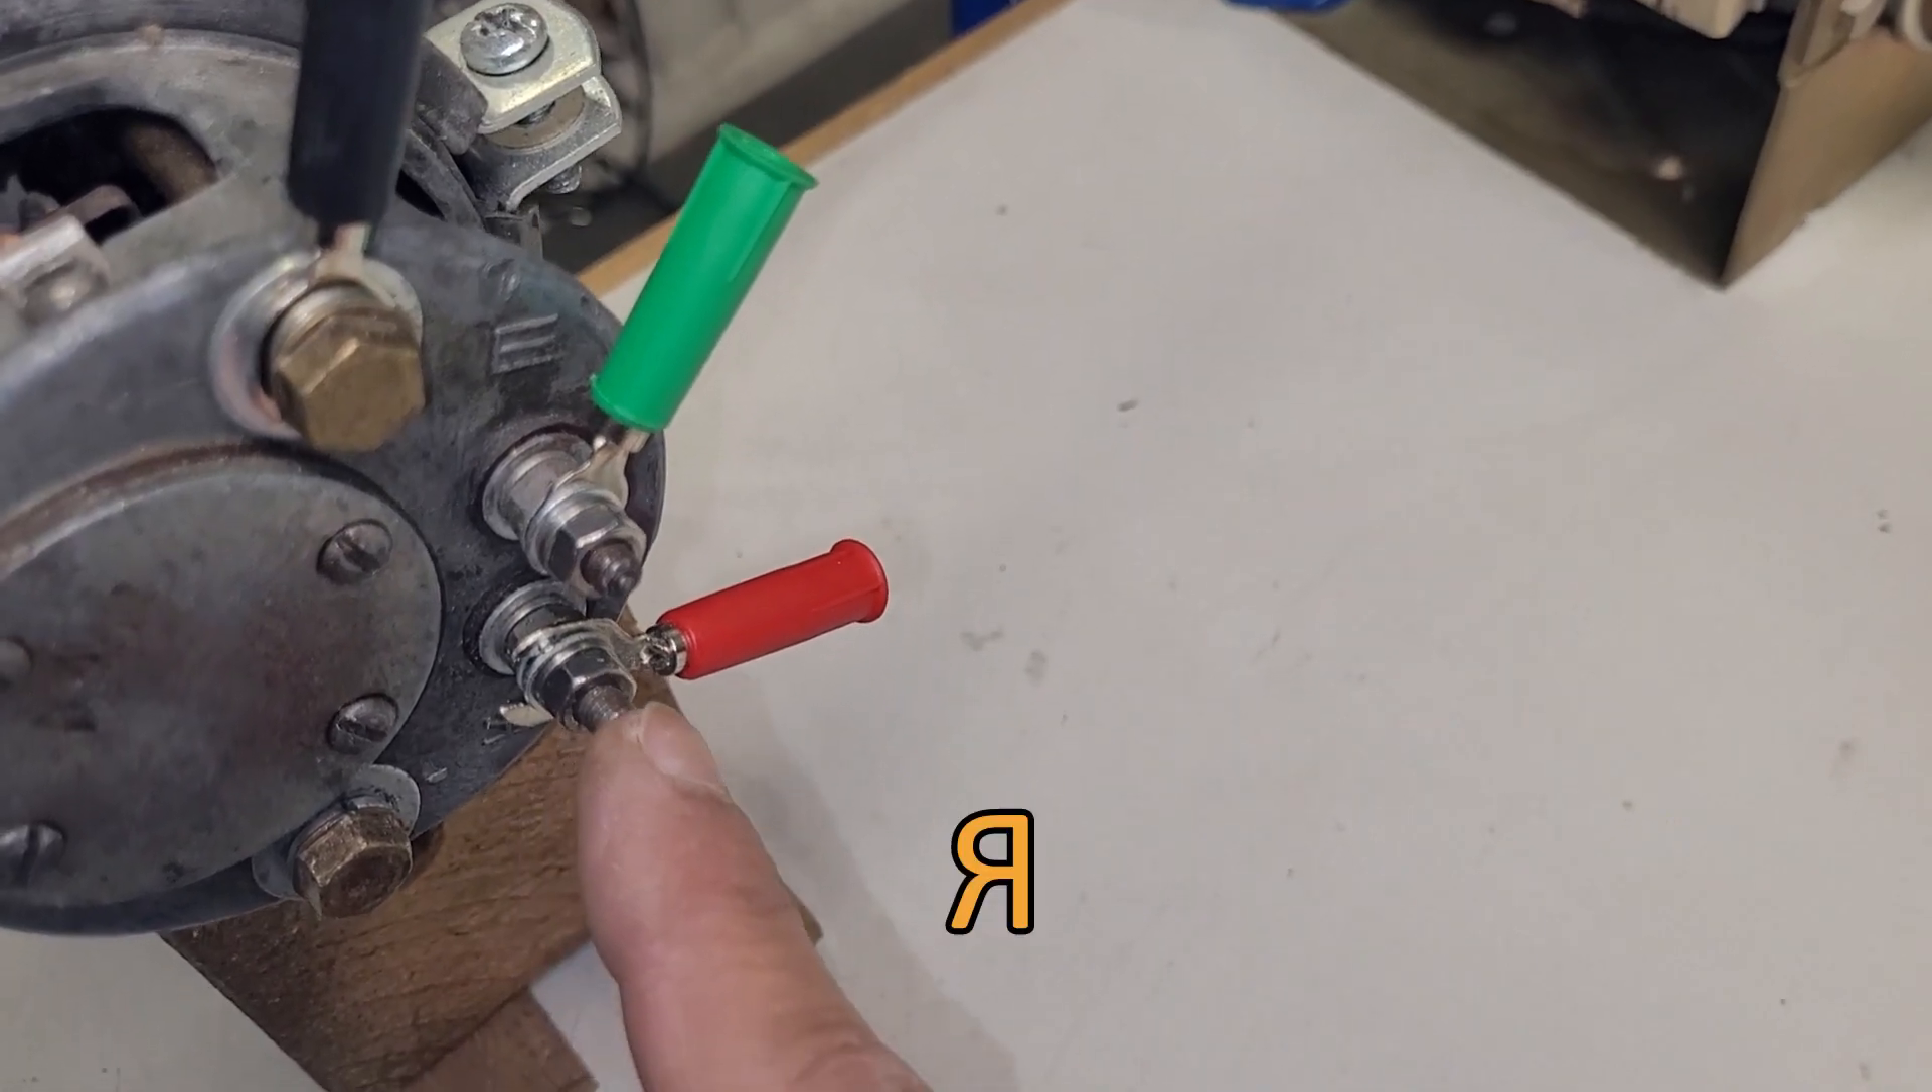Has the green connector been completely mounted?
Yes.